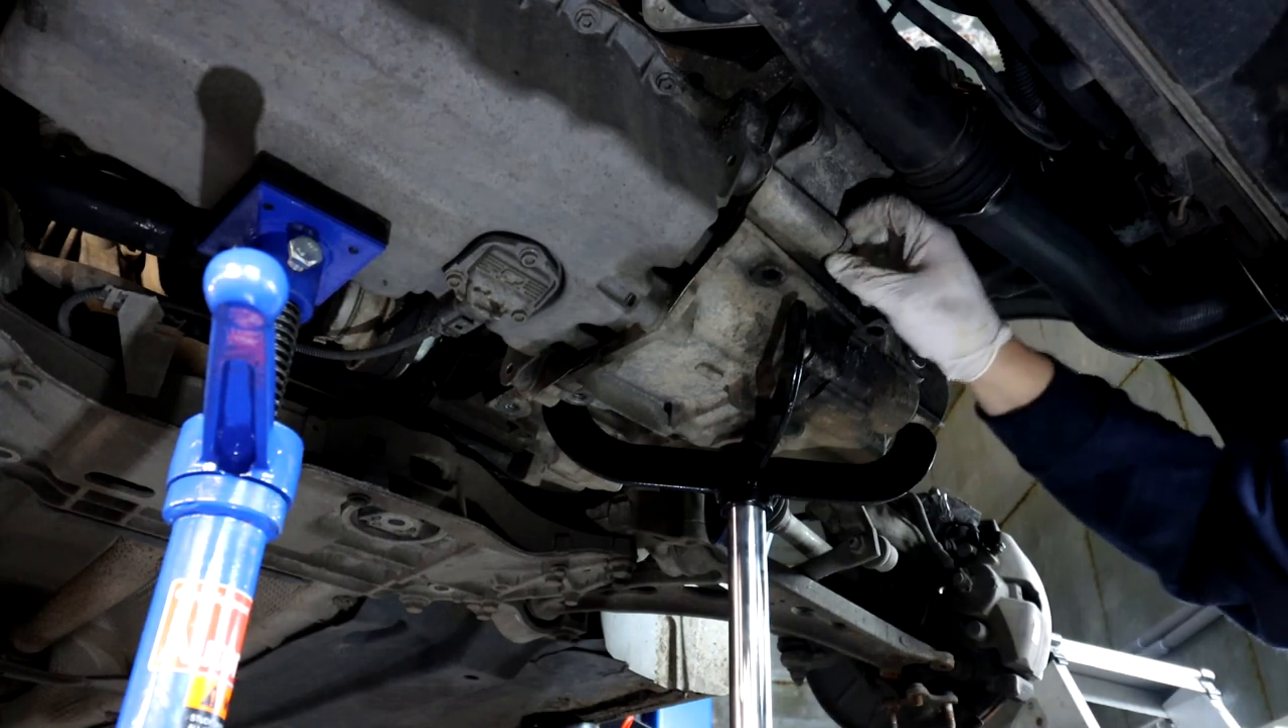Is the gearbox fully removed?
No.